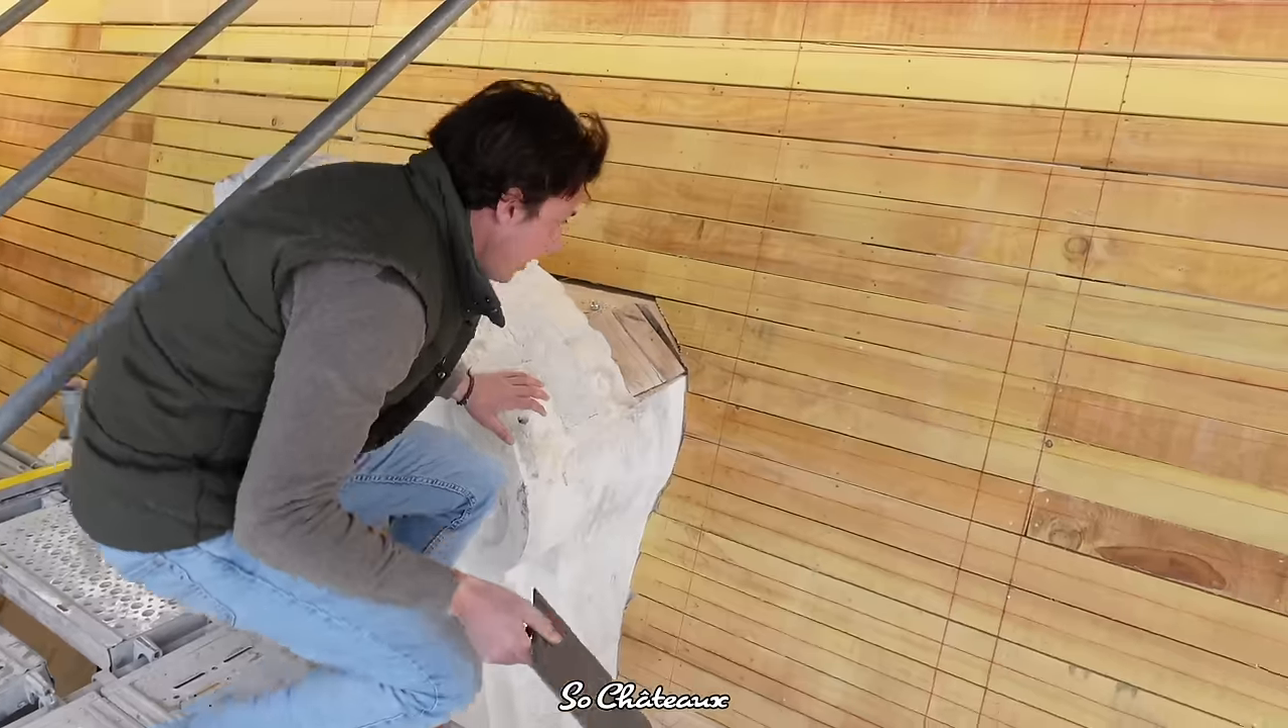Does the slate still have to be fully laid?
Yes.